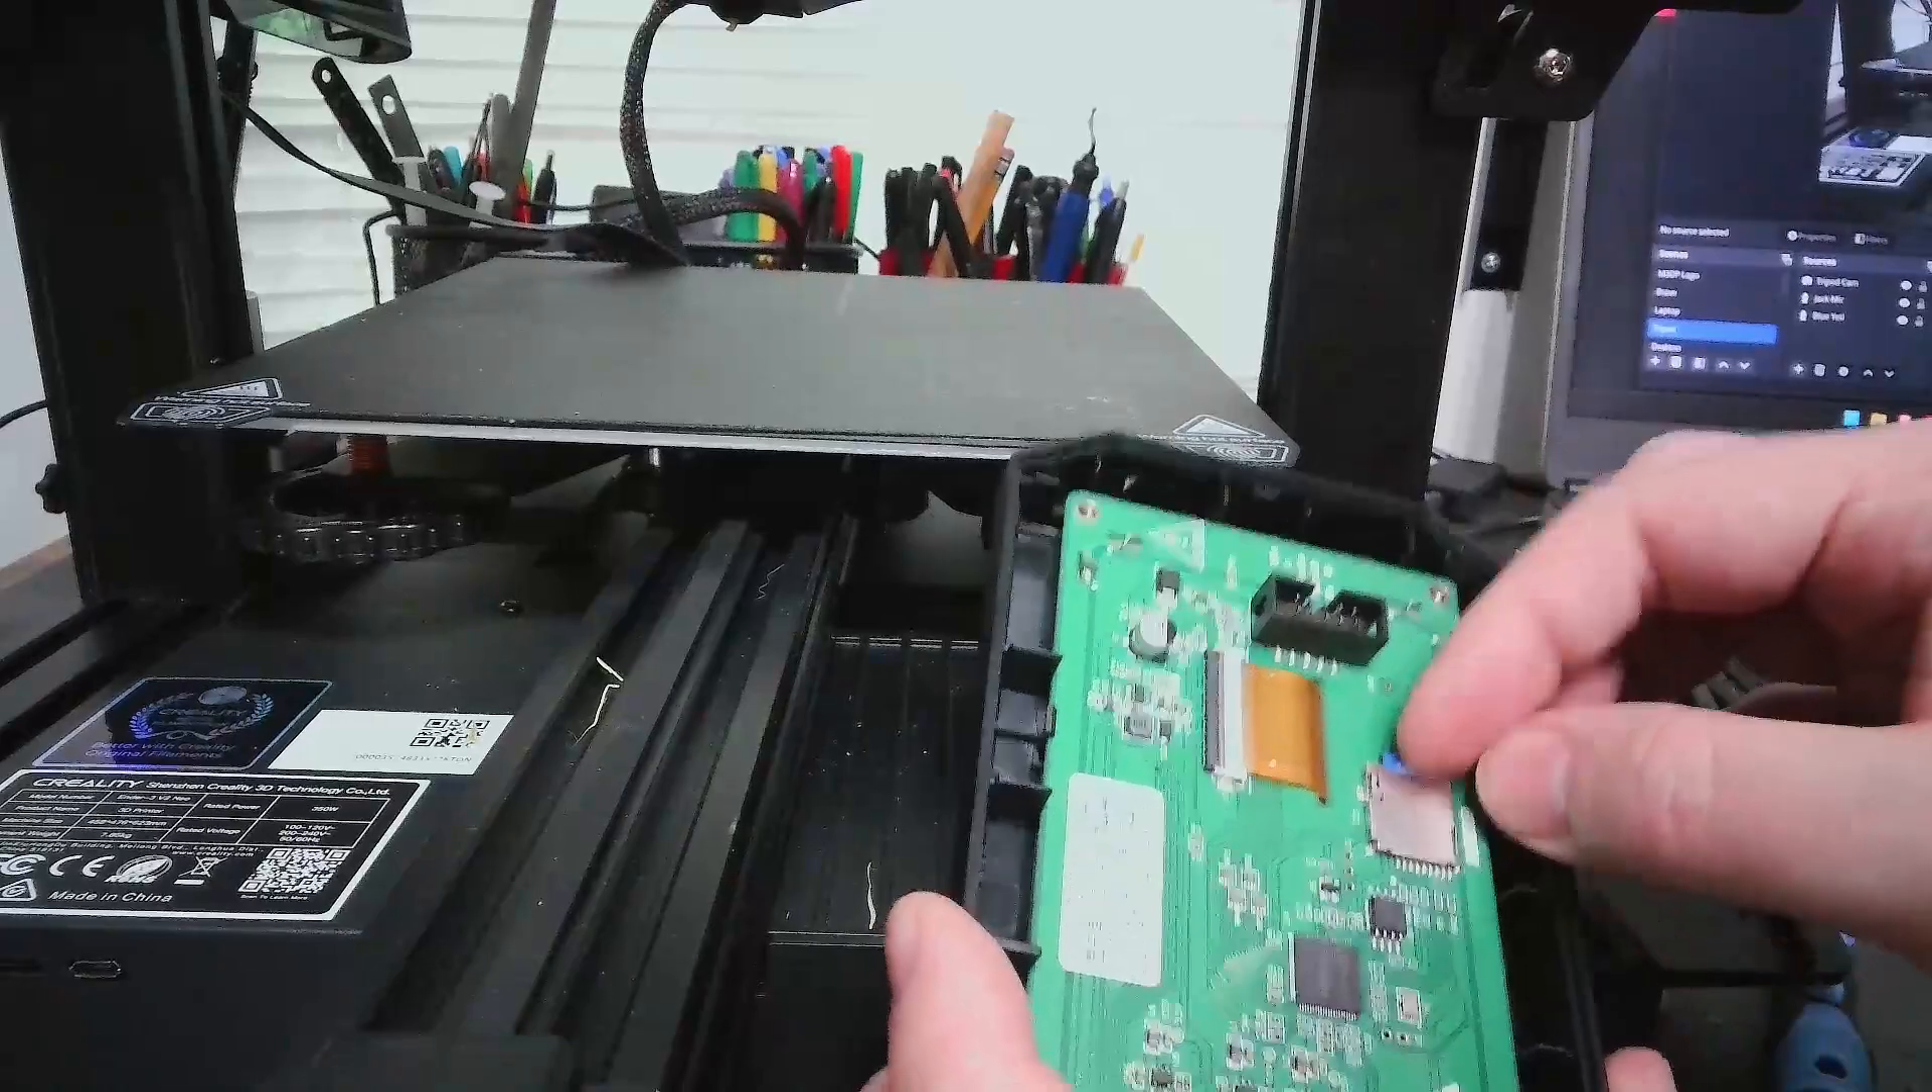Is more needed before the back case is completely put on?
Yes.